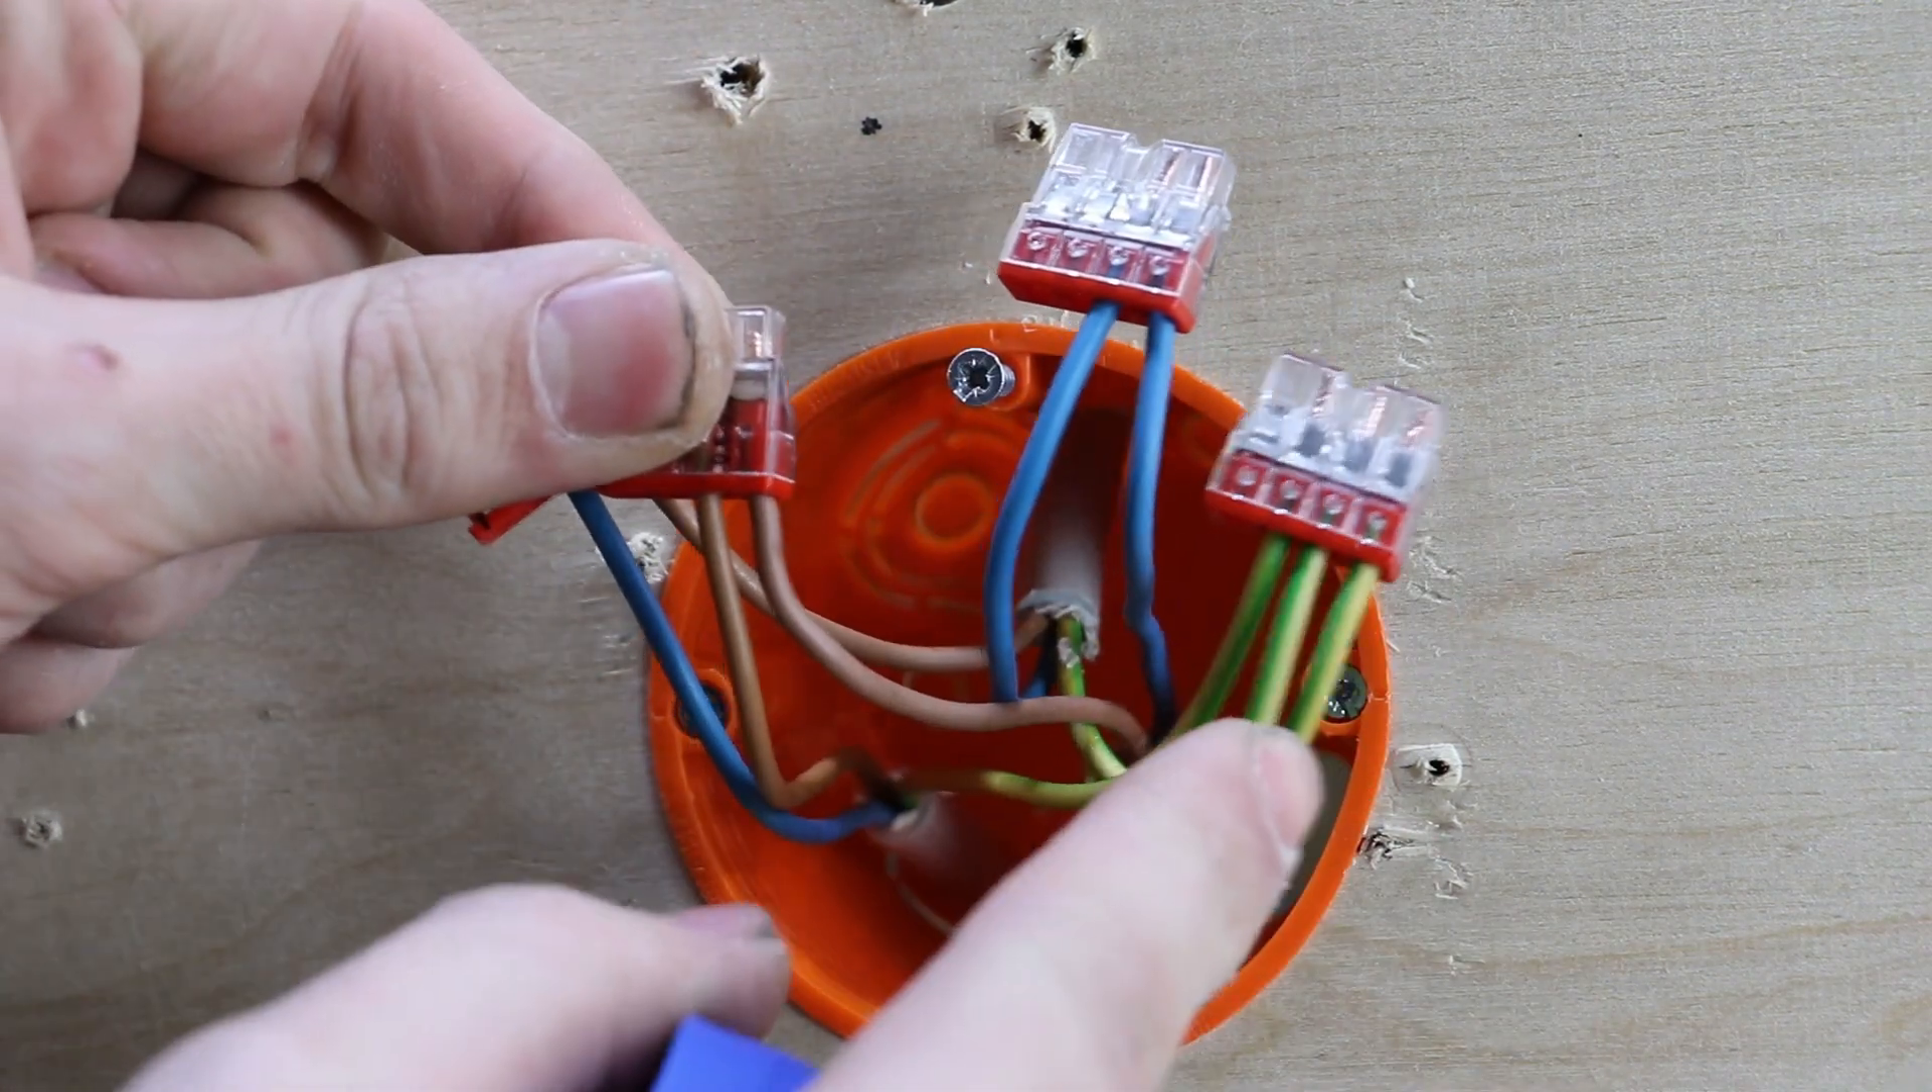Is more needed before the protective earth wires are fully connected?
No.